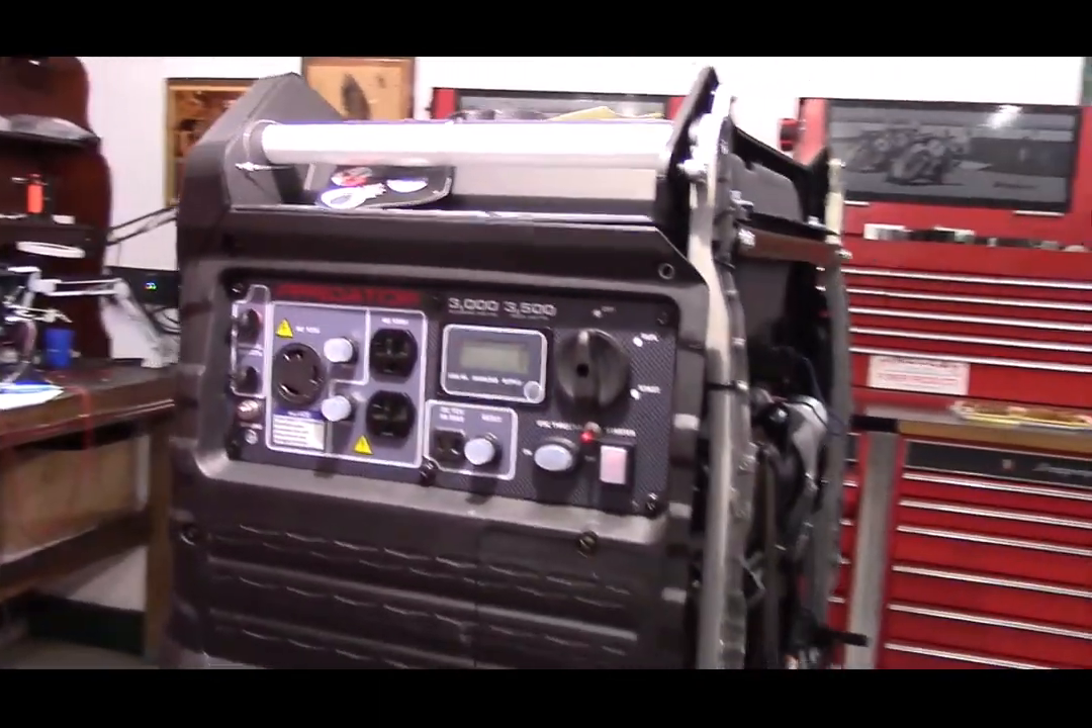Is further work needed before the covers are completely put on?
Yes.